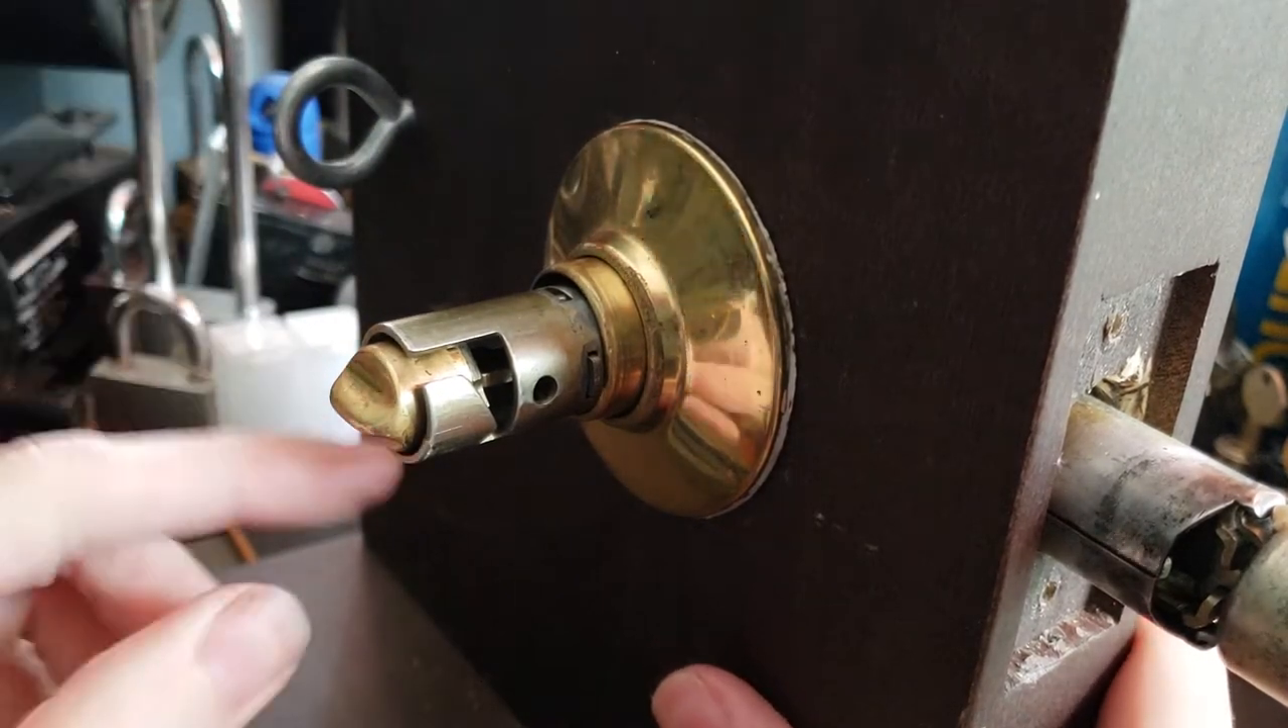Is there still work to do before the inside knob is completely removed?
No.